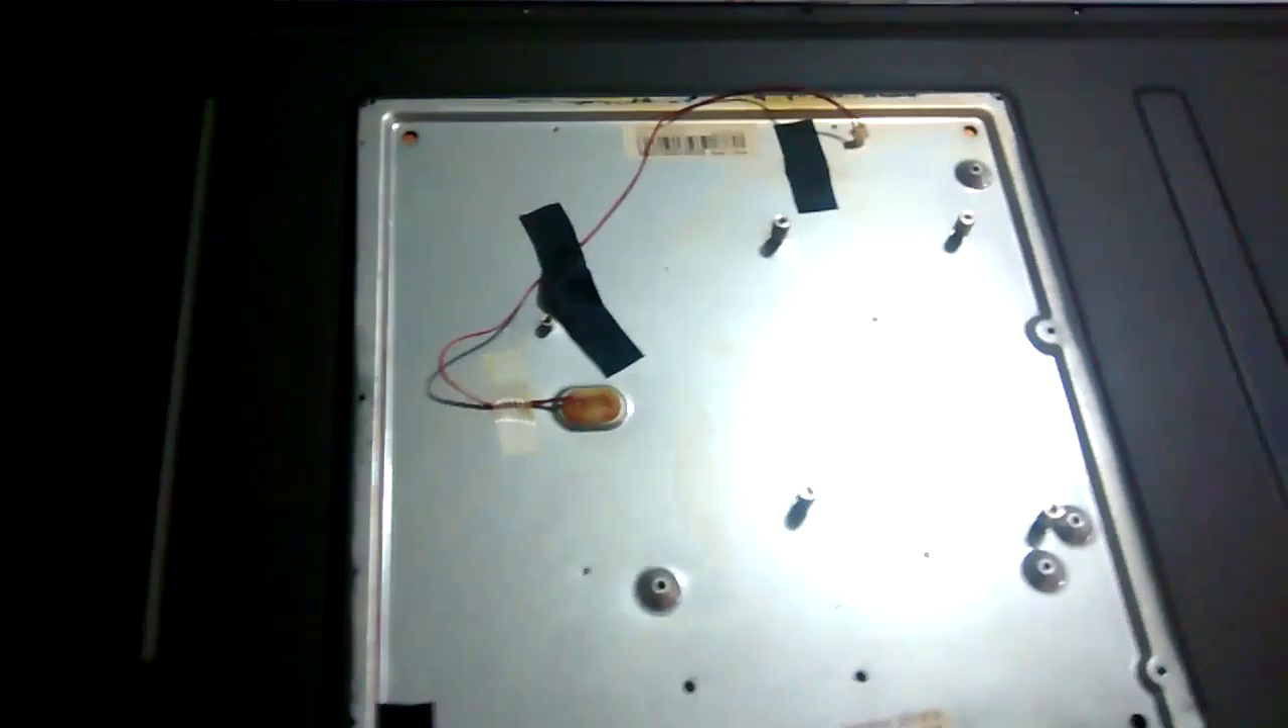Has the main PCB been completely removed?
Yes.